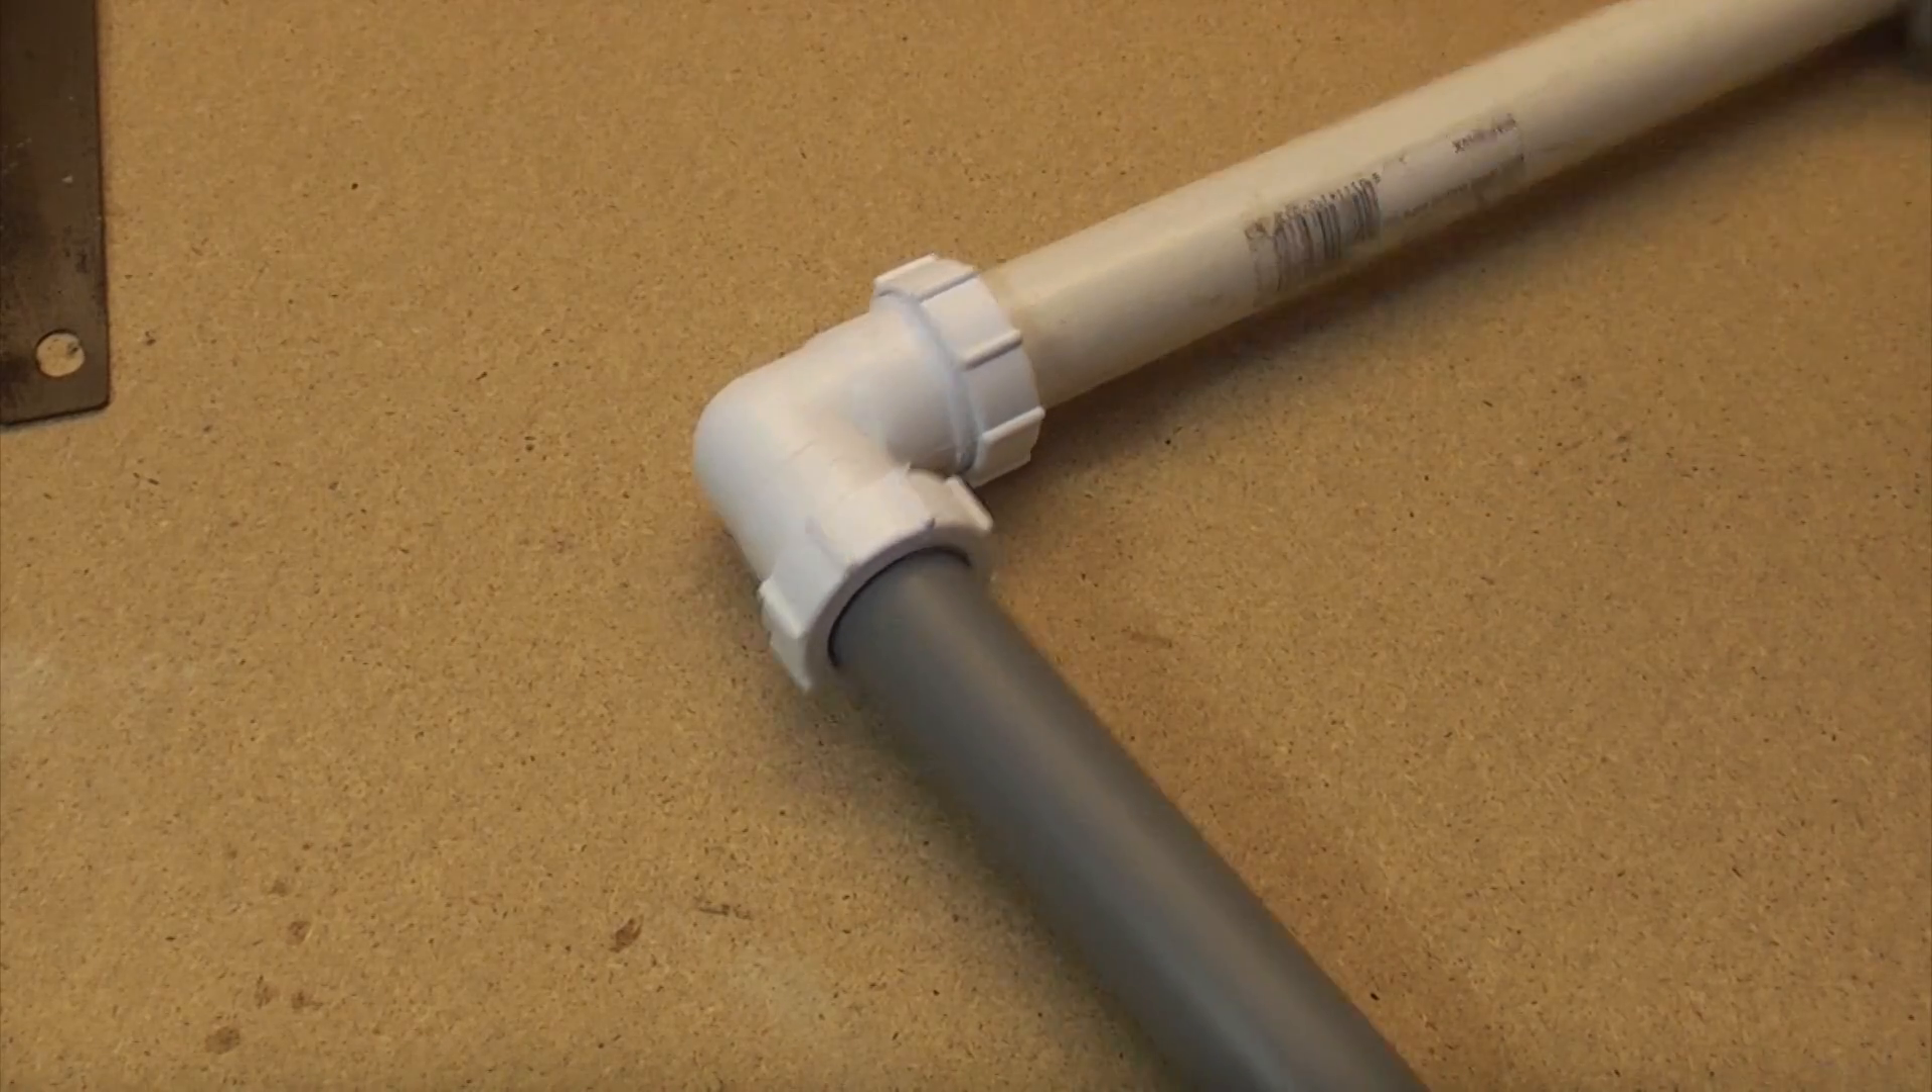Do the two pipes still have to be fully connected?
No.